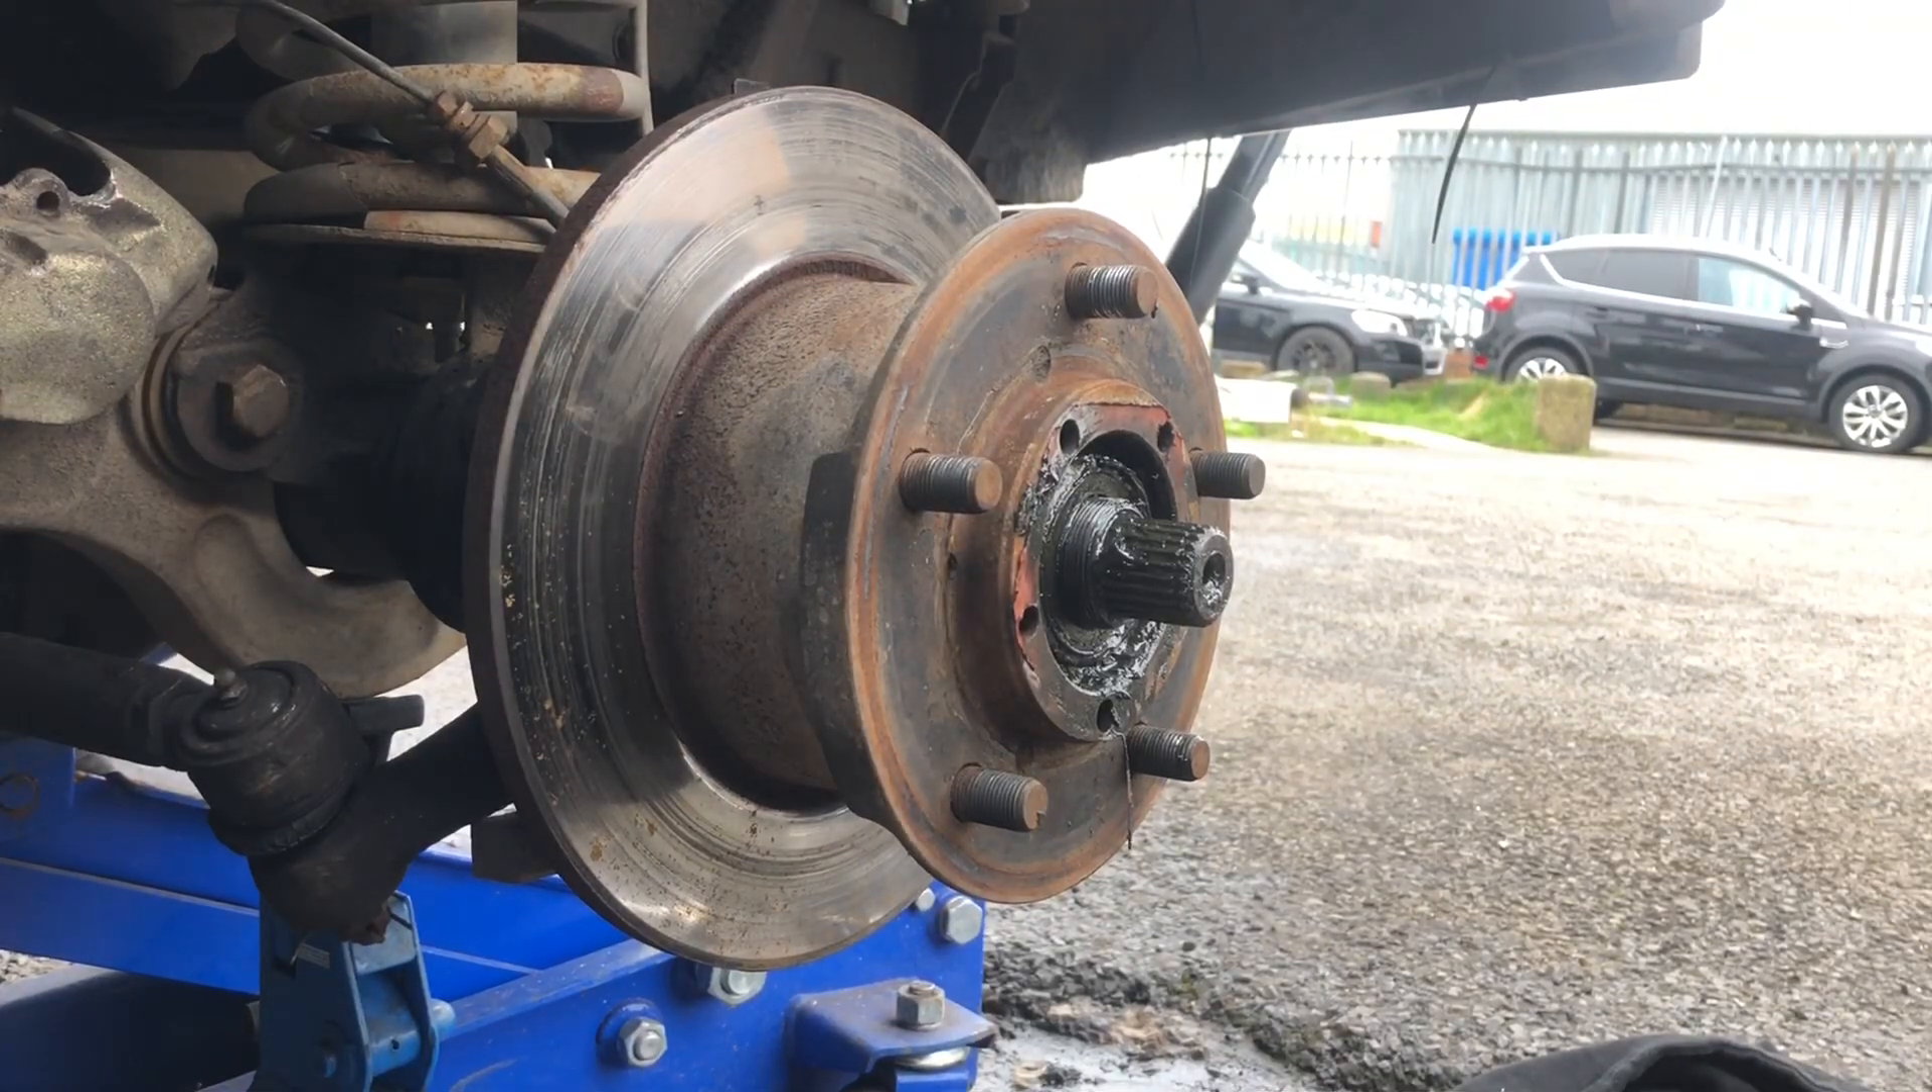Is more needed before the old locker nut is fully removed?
No.